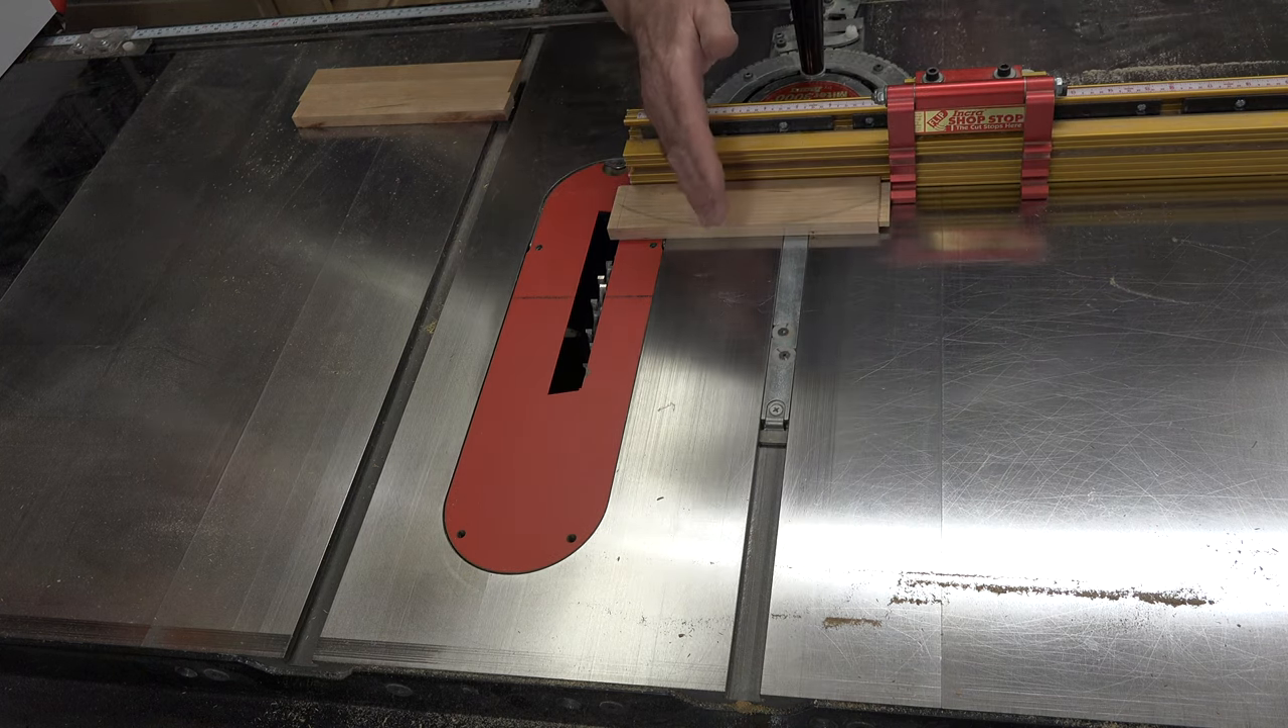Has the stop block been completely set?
Yes.